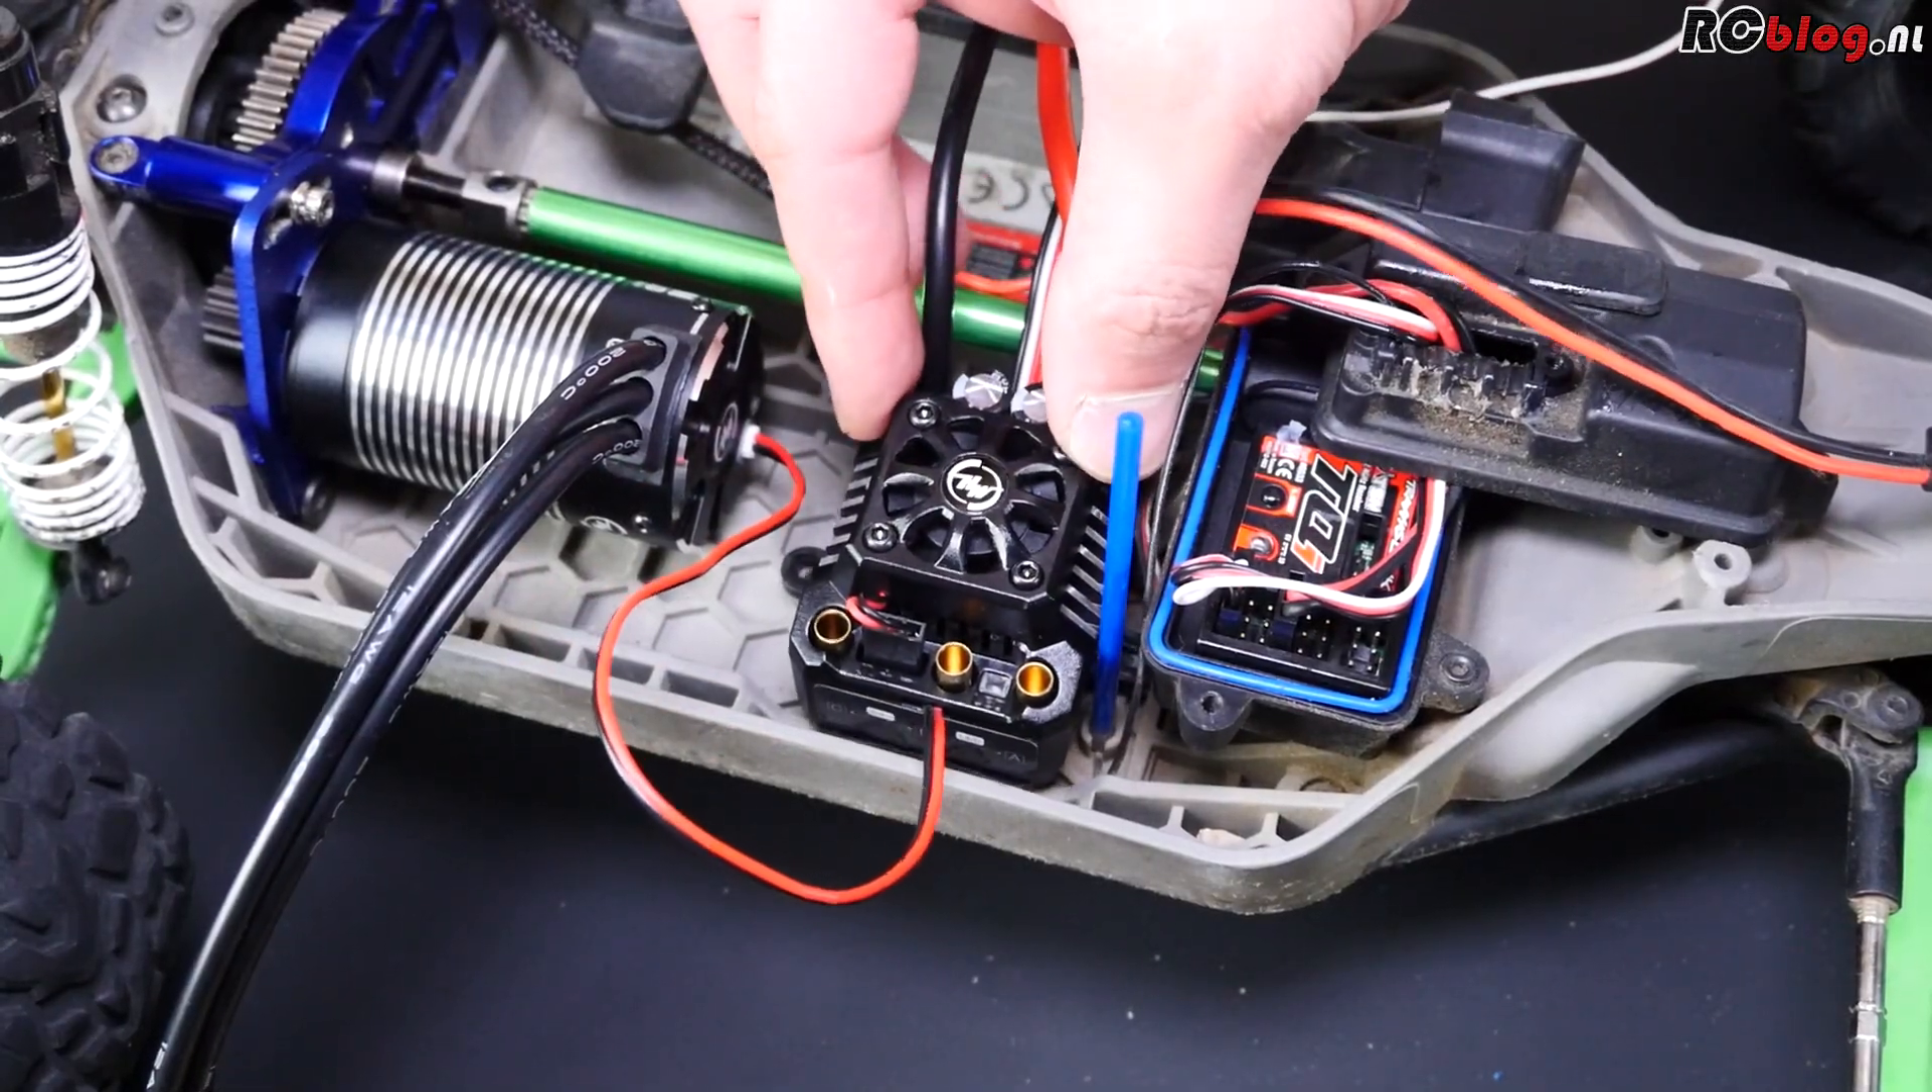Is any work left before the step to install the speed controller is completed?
Yes.